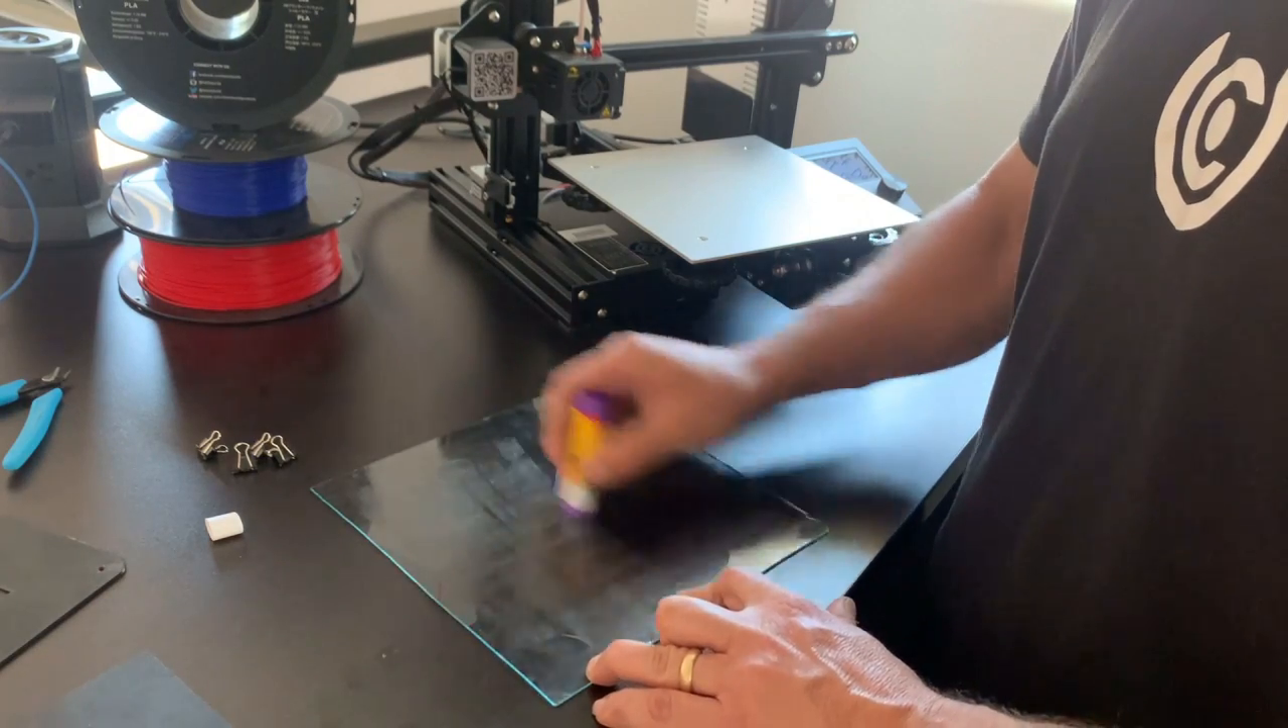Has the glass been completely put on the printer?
No.